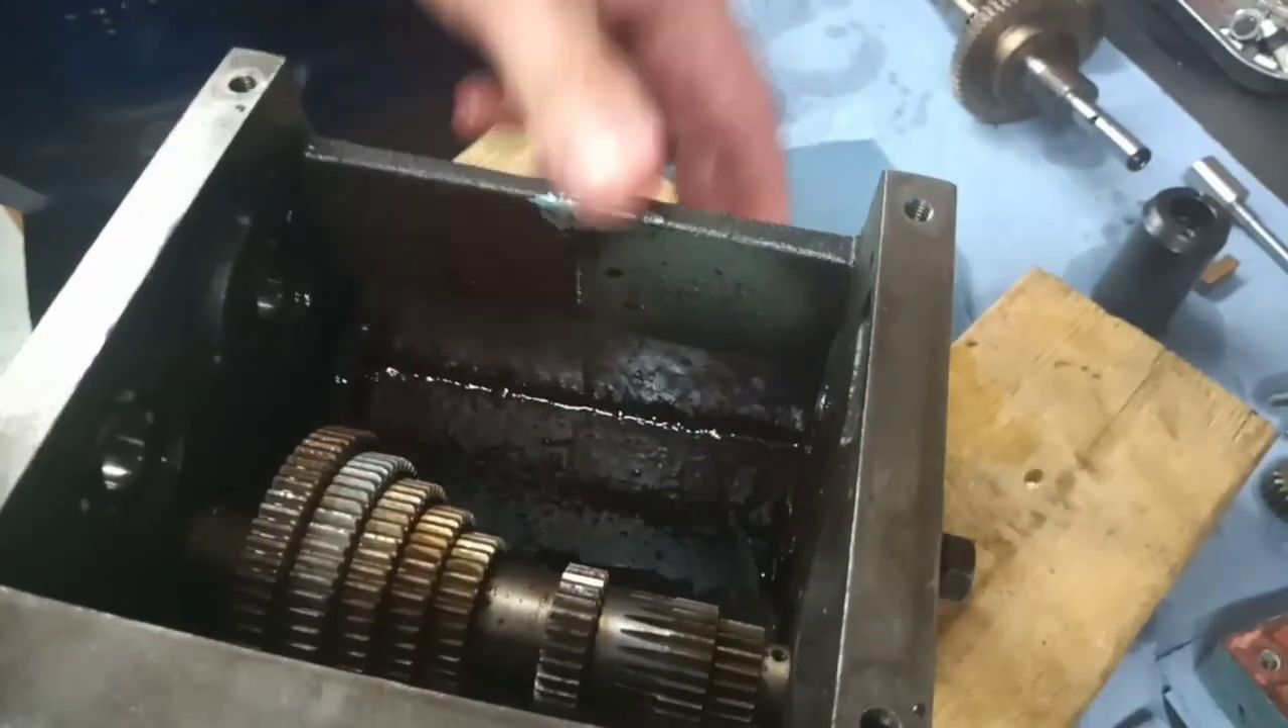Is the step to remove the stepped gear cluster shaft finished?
No.